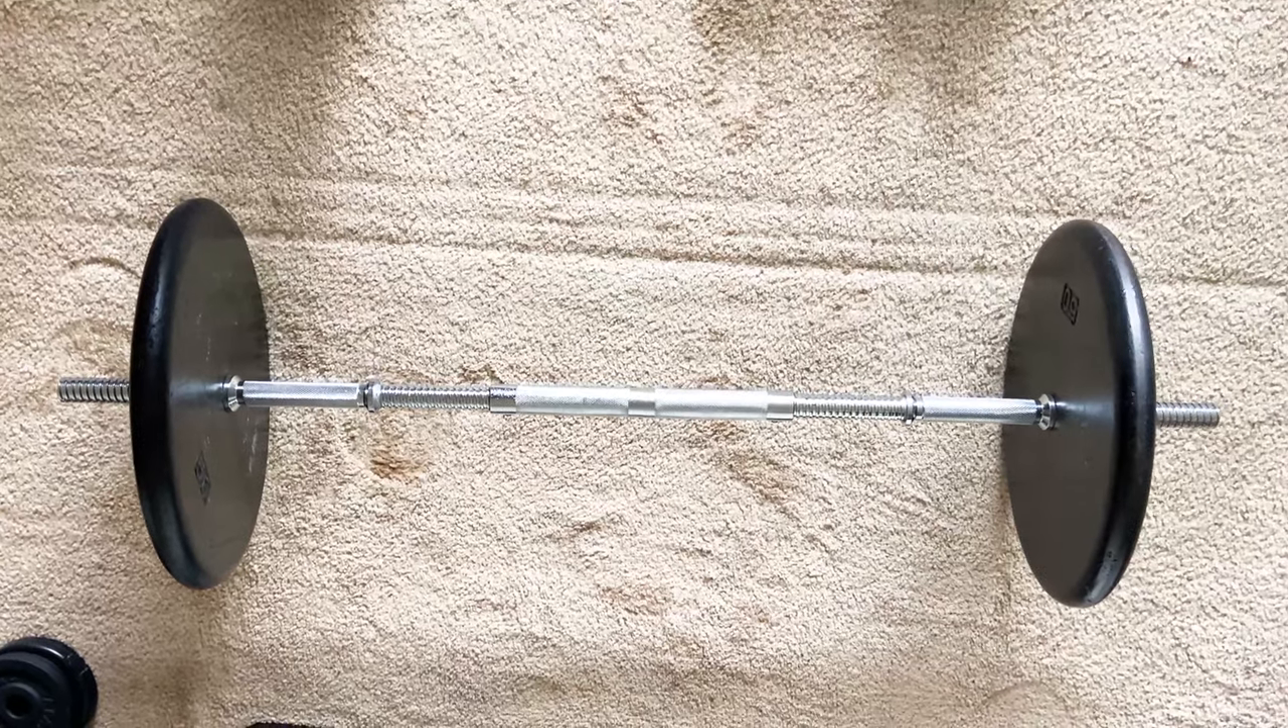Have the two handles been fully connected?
Yes.